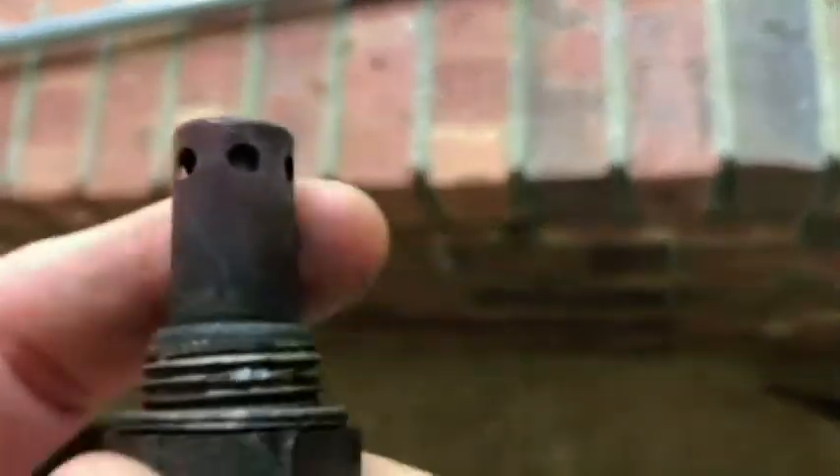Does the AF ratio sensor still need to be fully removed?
No.